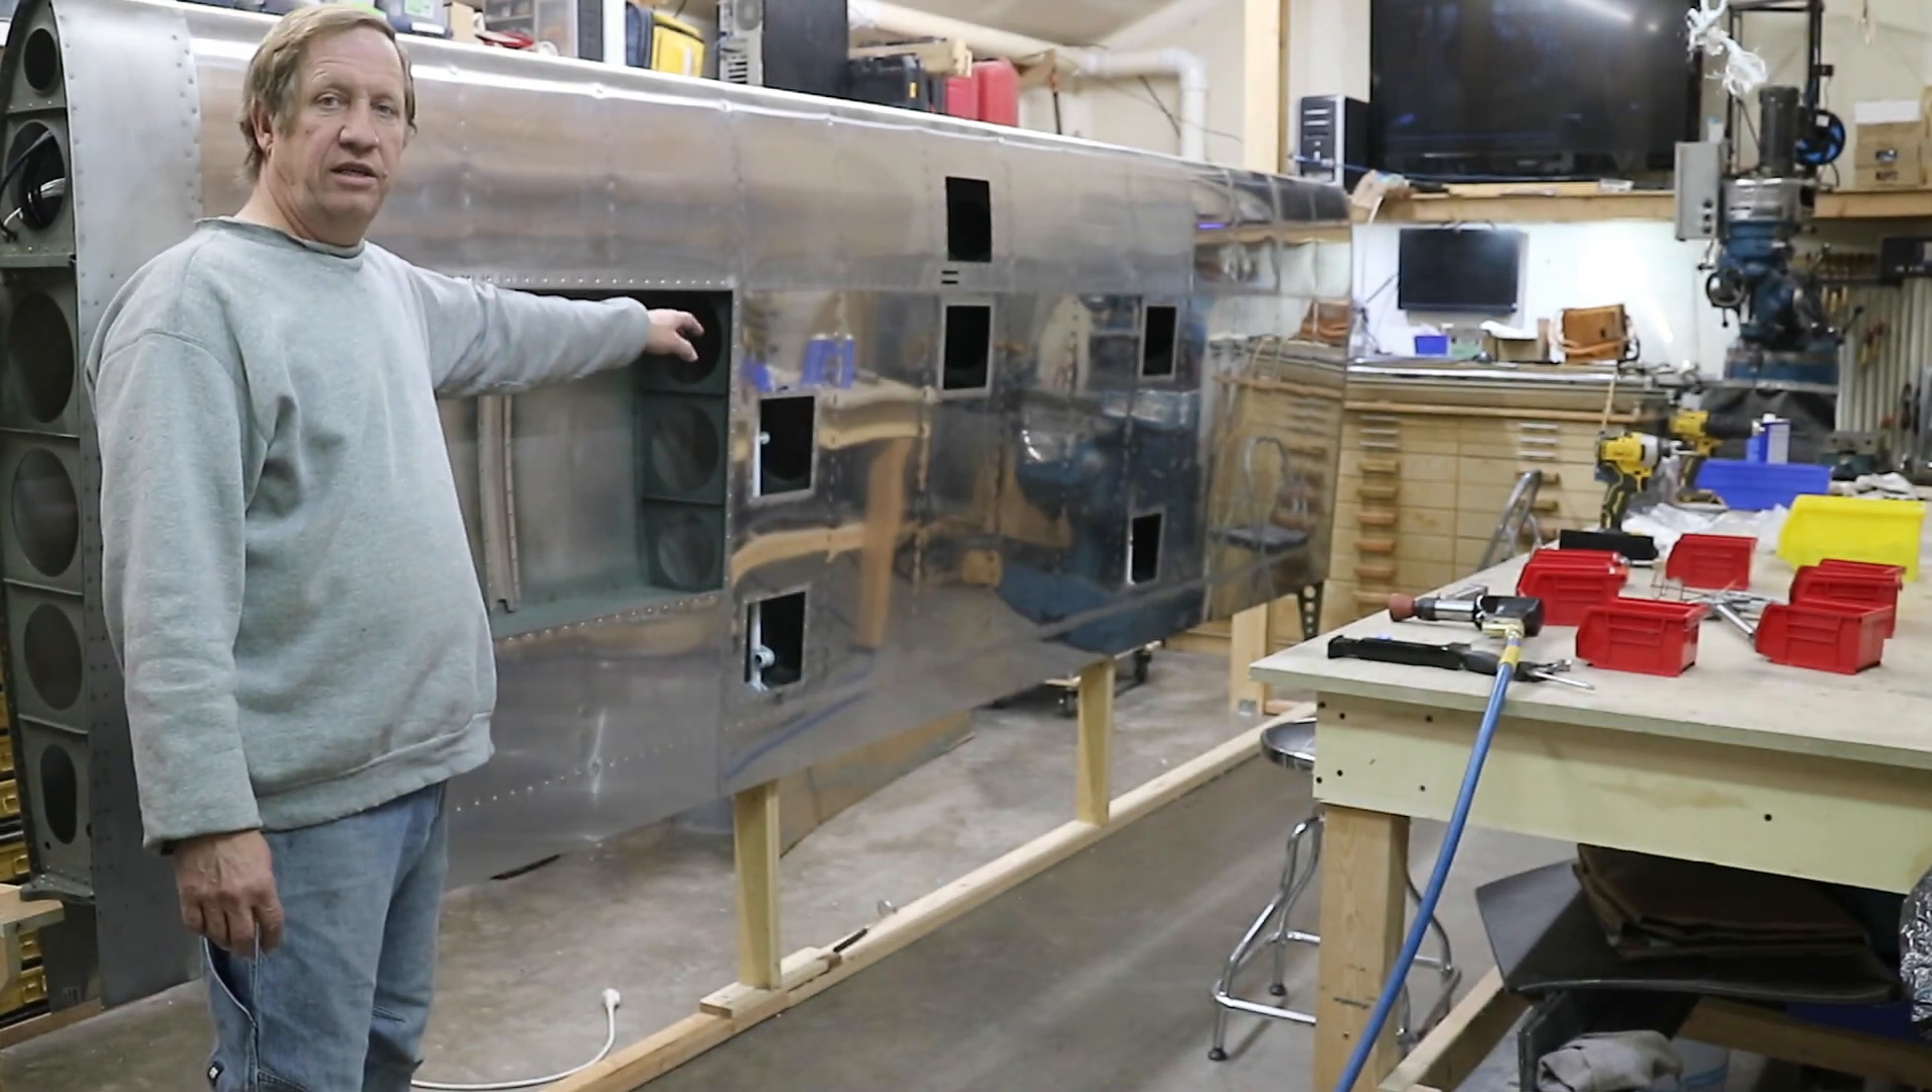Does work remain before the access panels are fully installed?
Yes.